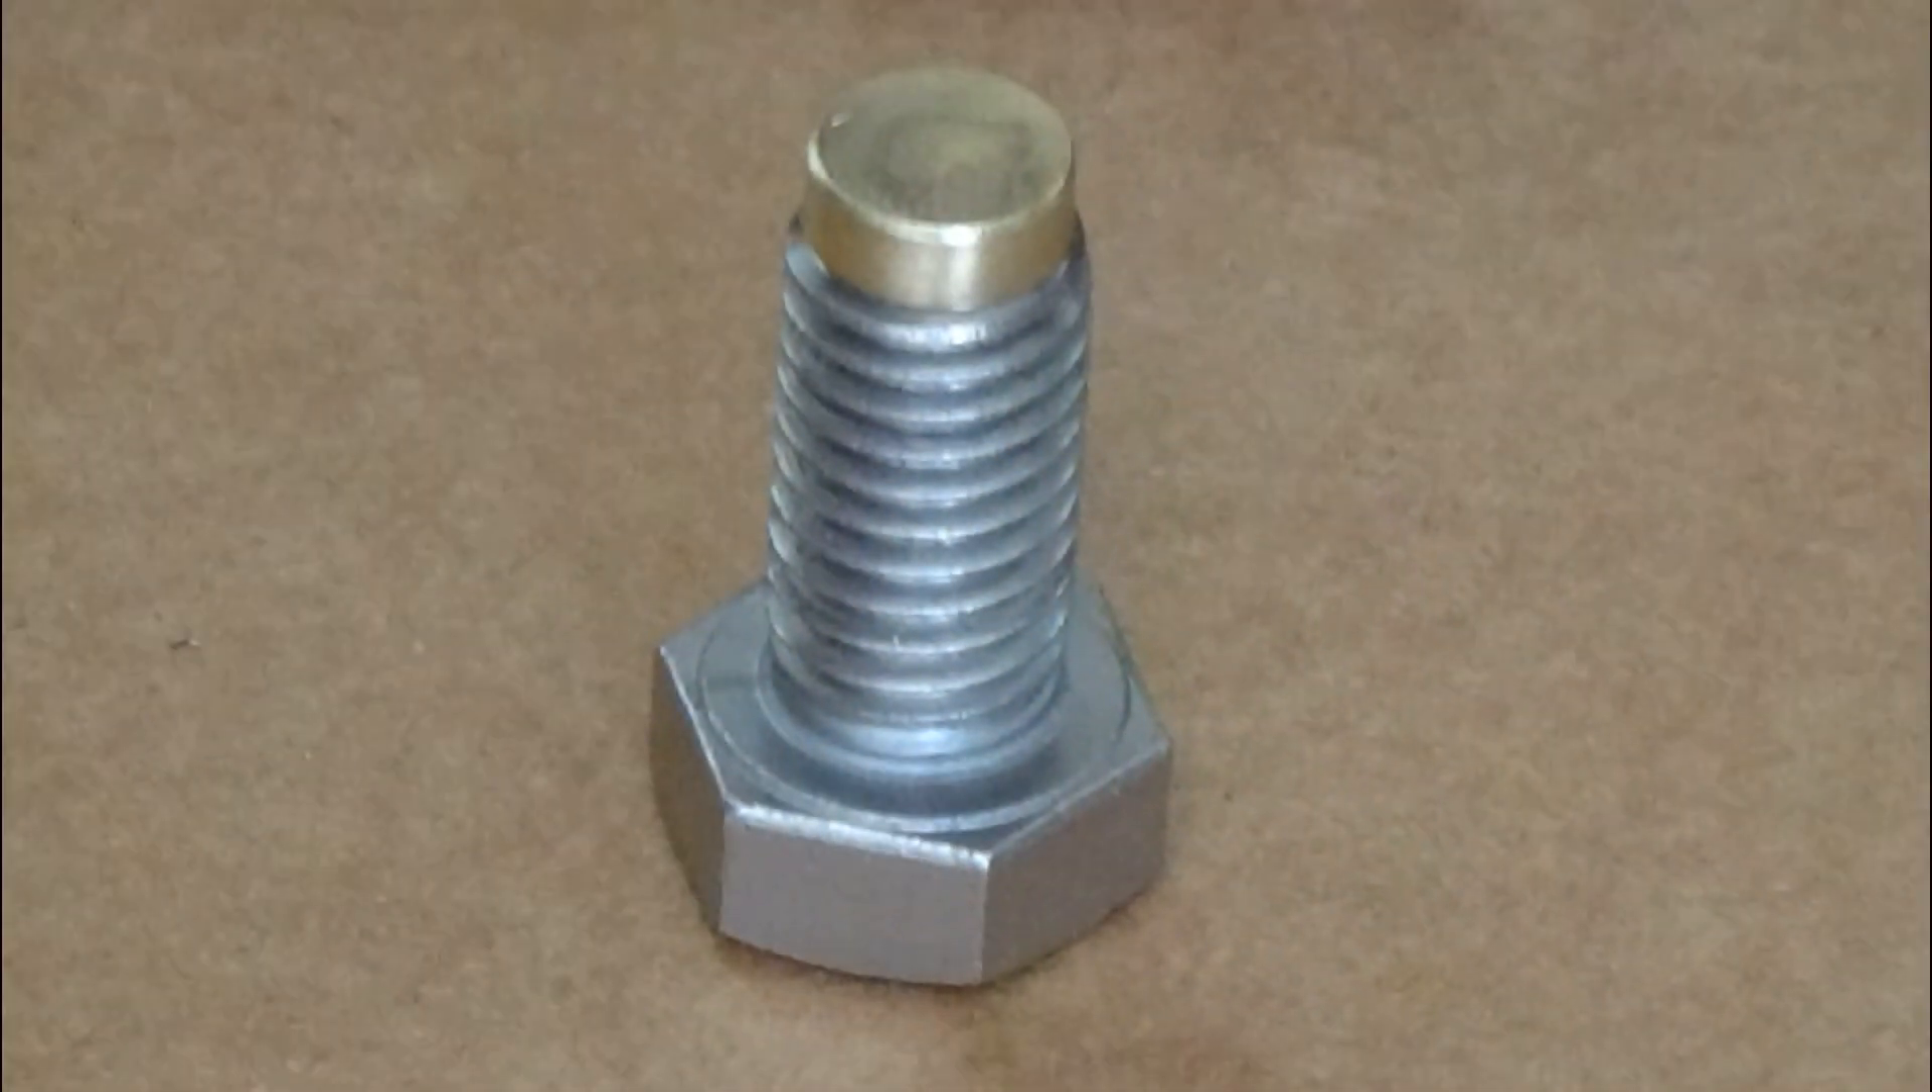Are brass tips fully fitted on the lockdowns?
Yes.